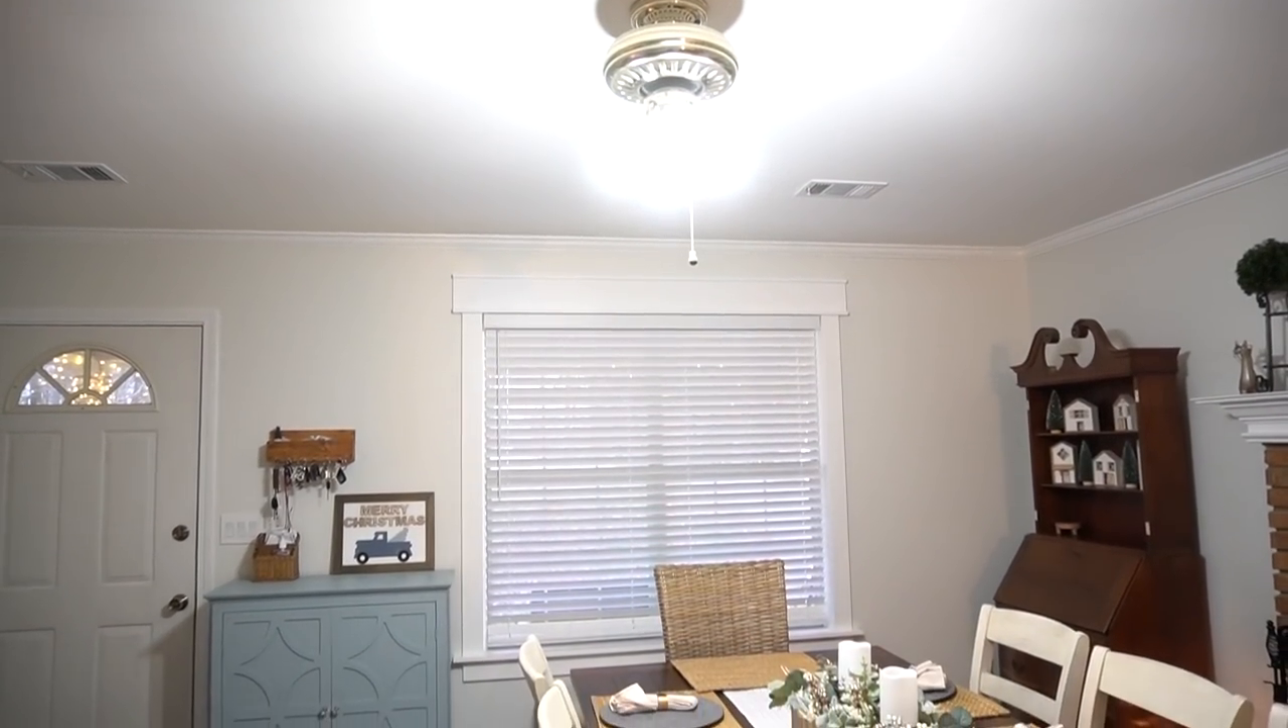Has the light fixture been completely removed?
No.